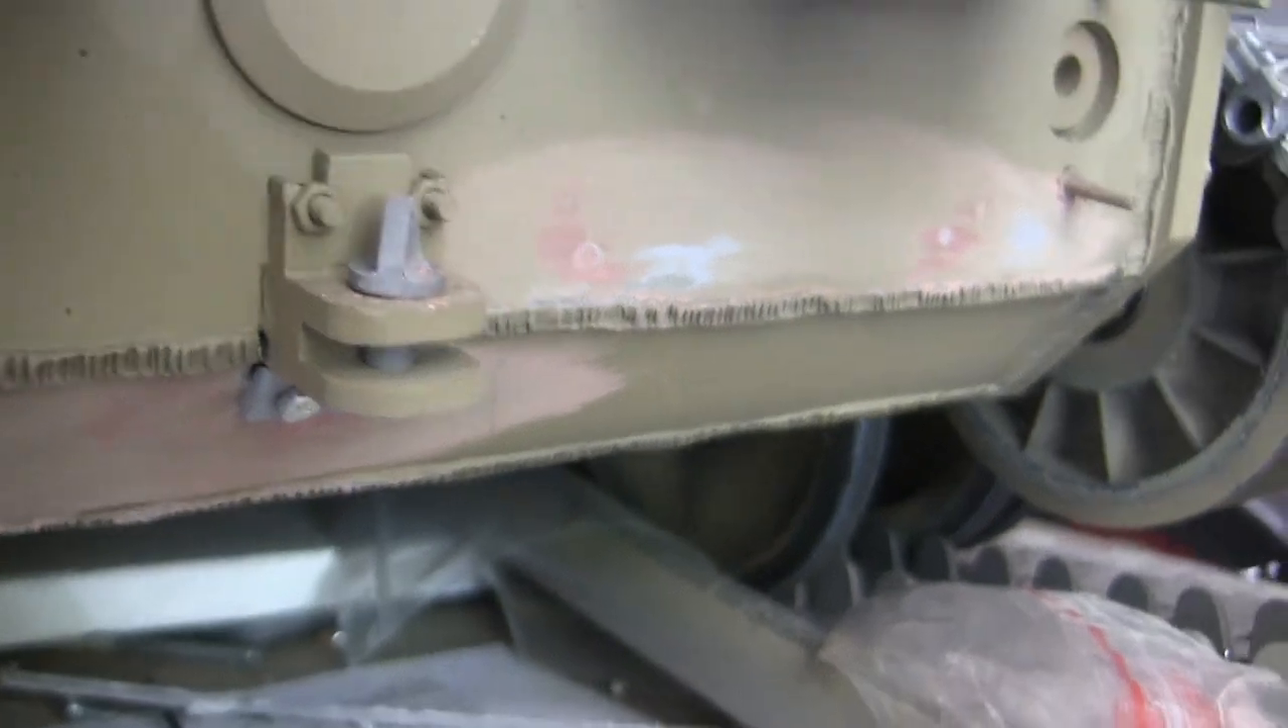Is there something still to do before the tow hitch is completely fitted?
No.